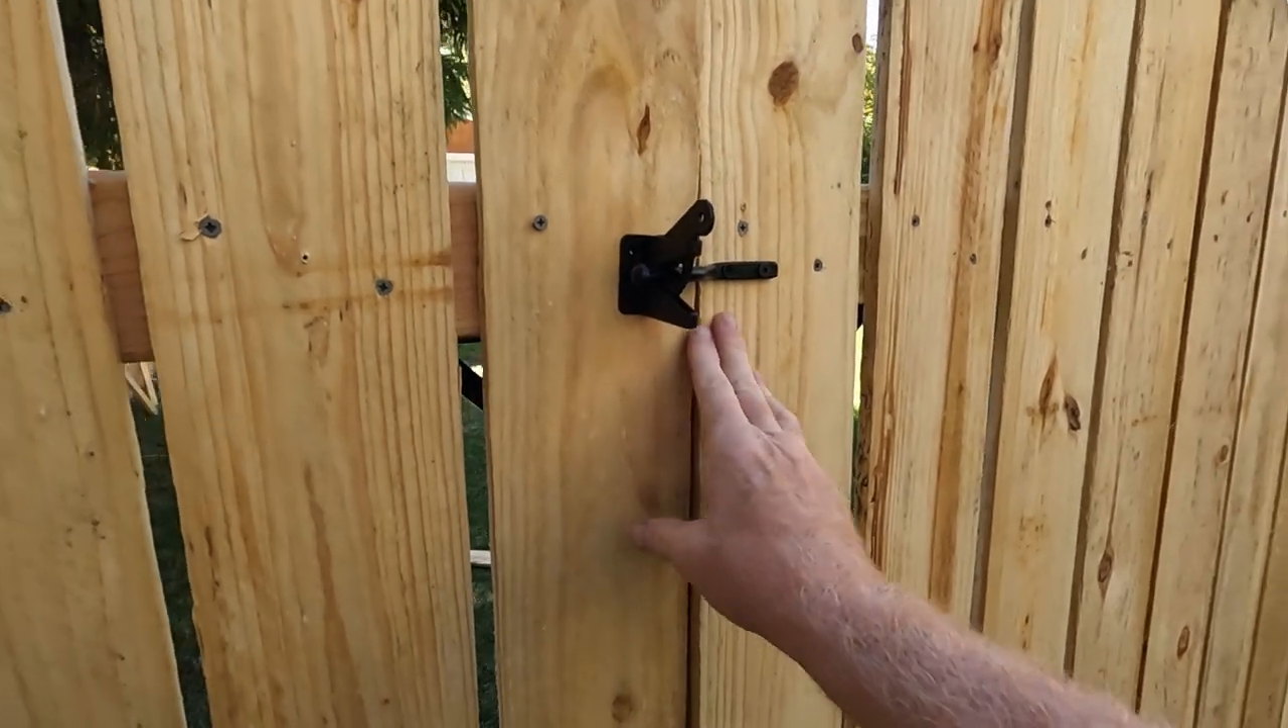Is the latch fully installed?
Yes.